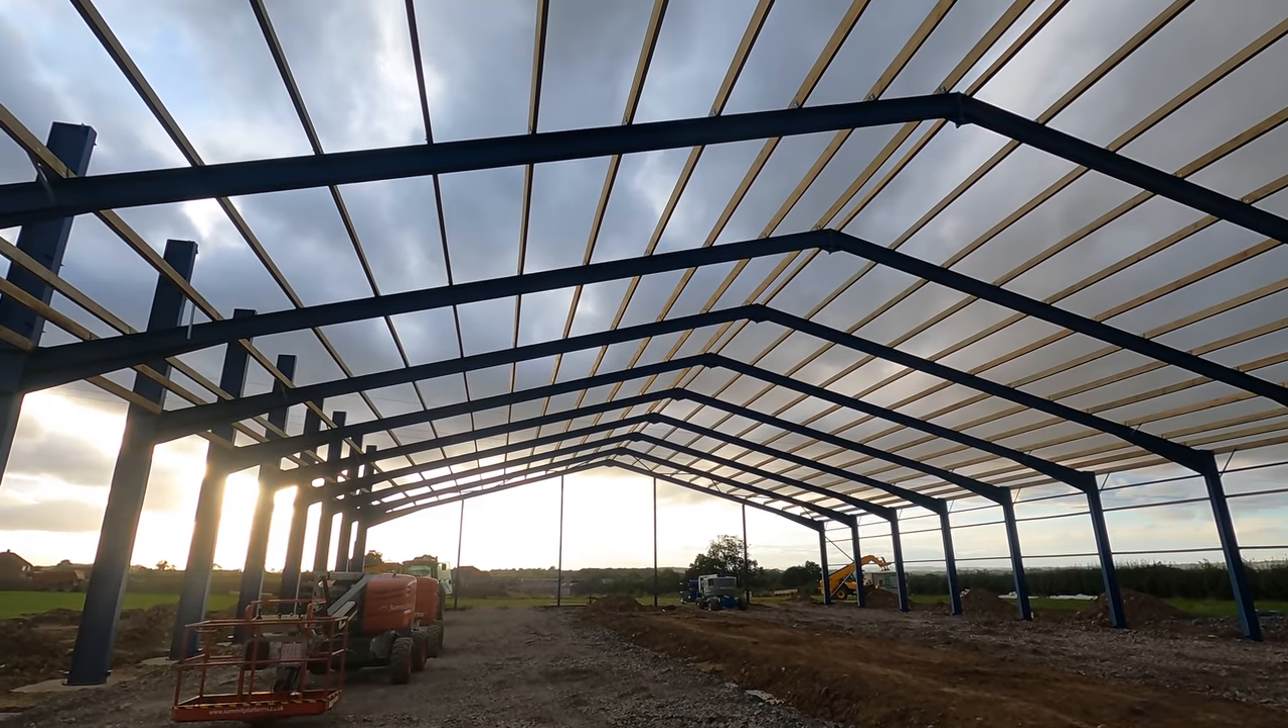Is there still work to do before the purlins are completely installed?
No.